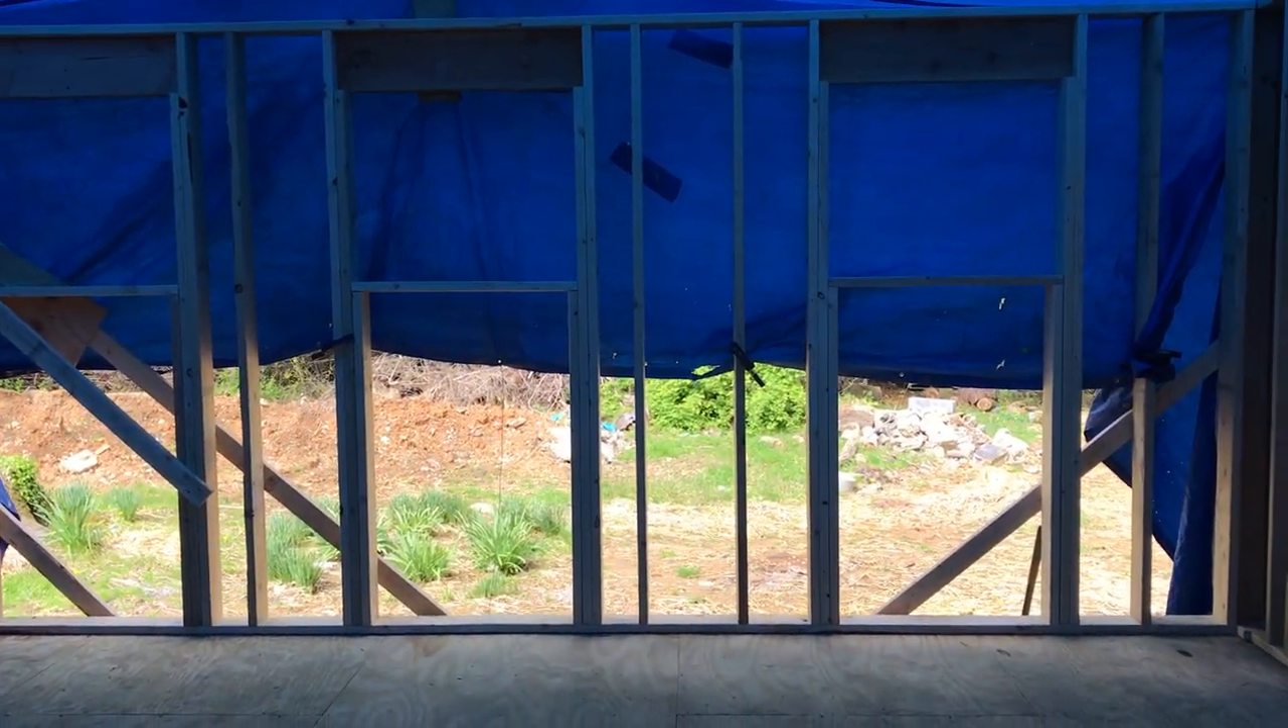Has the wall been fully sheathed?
No.